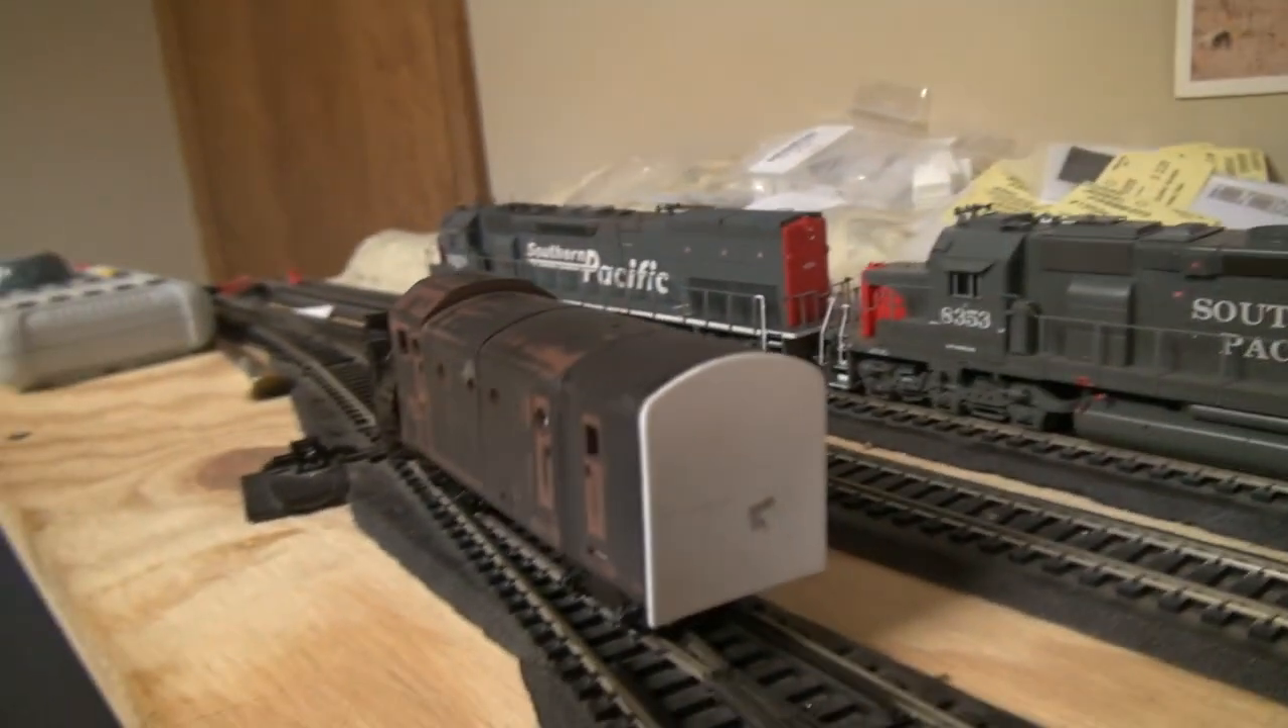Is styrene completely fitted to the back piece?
Yes.